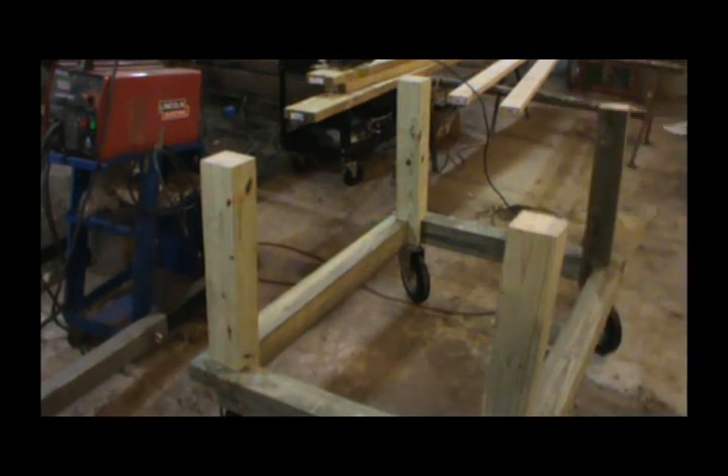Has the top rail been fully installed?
No.